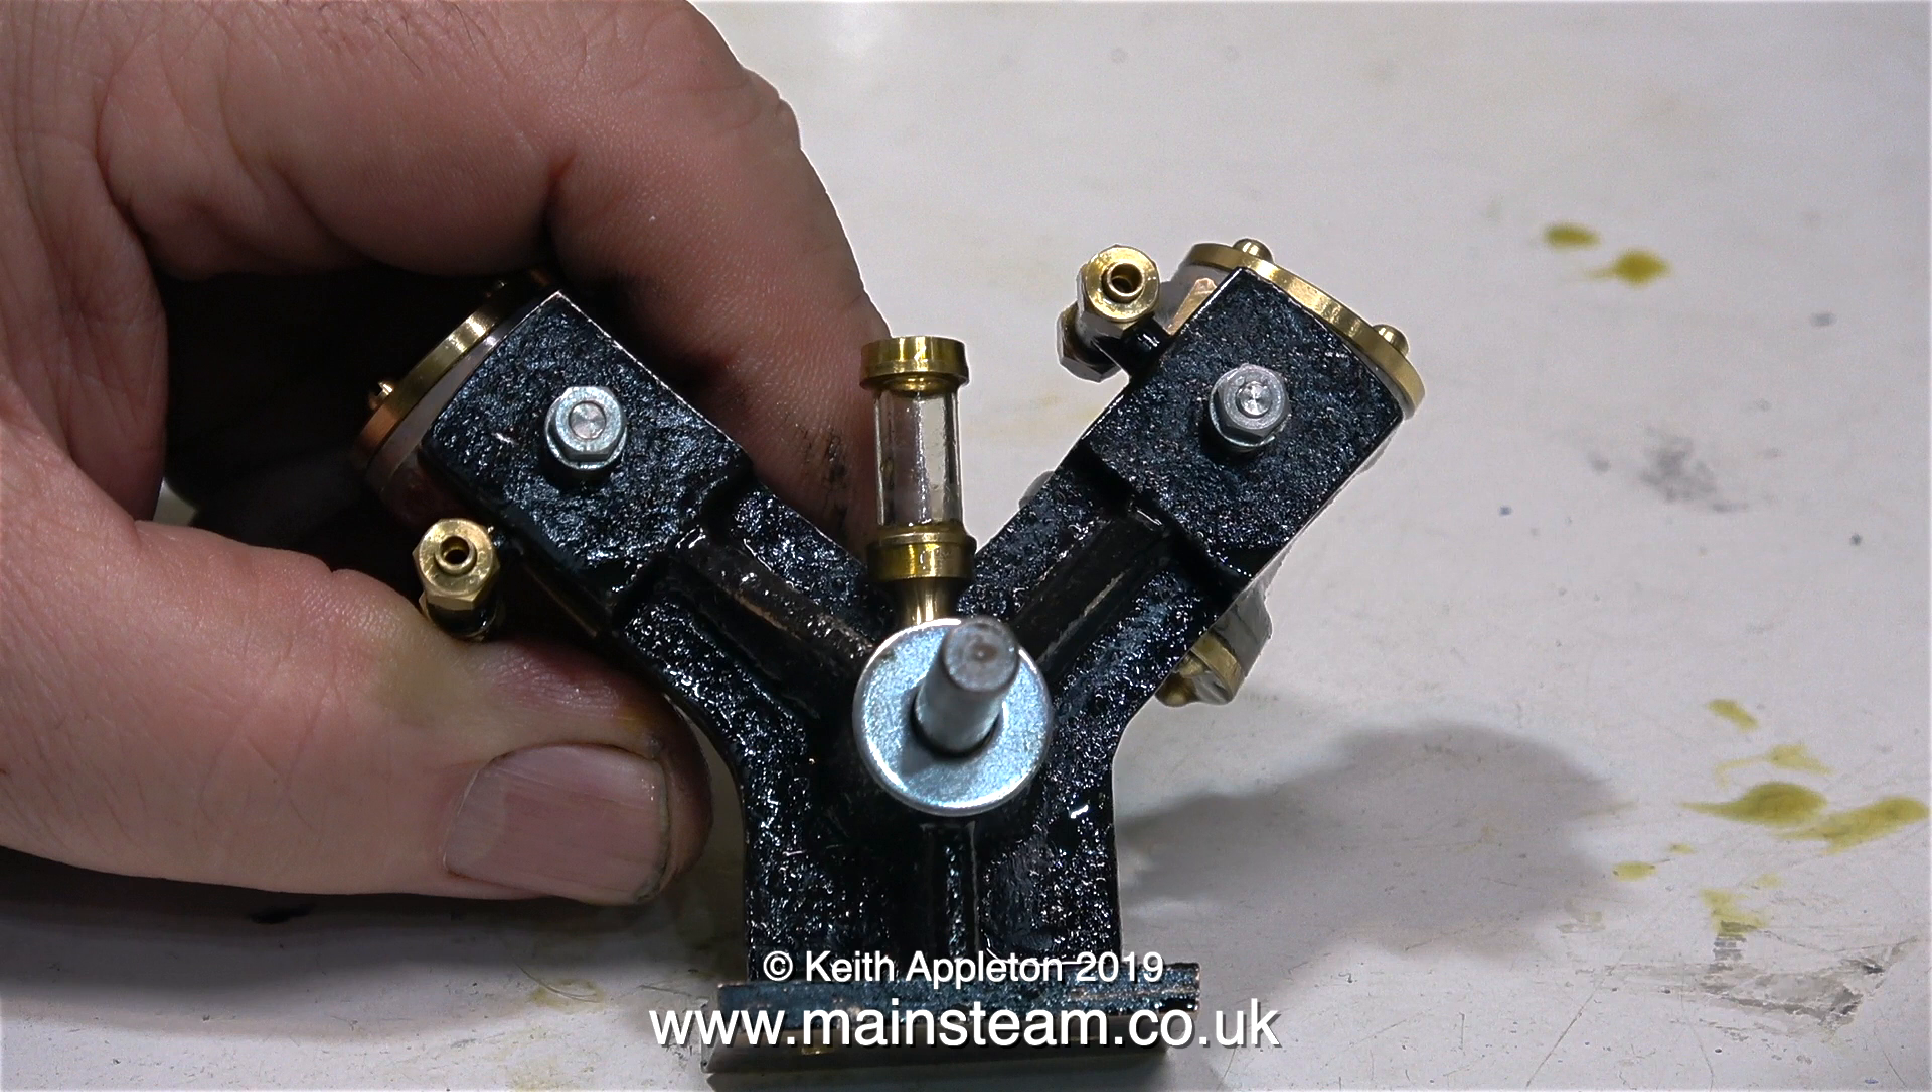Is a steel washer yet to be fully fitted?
No.